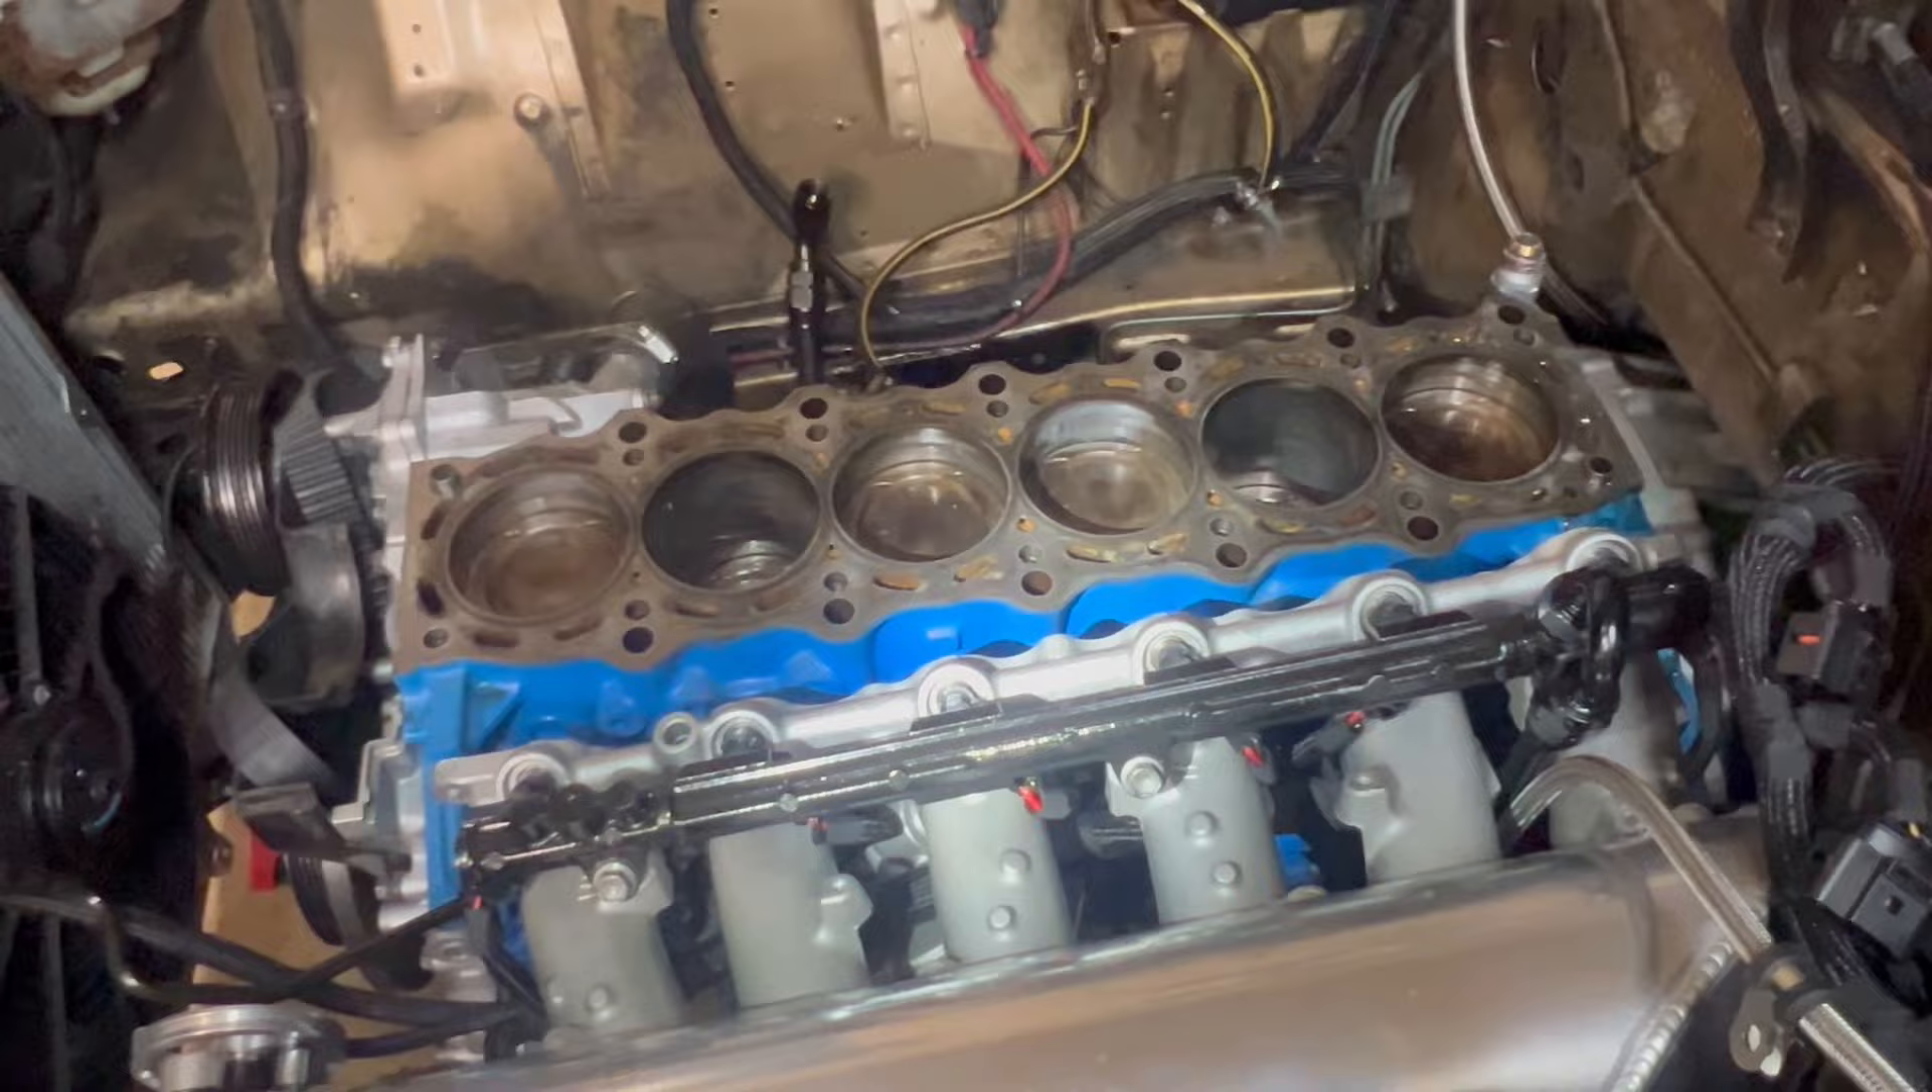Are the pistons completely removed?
No.